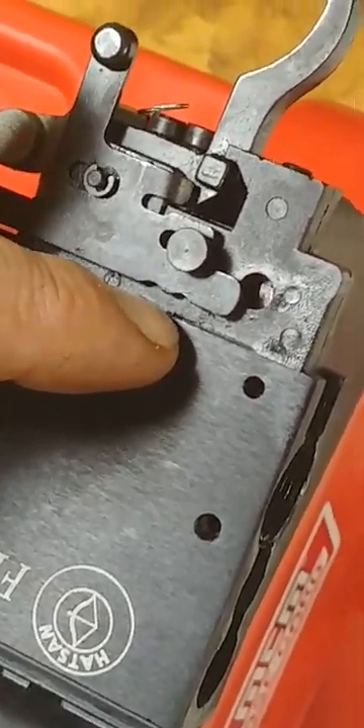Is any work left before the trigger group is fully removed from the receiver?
Yes.